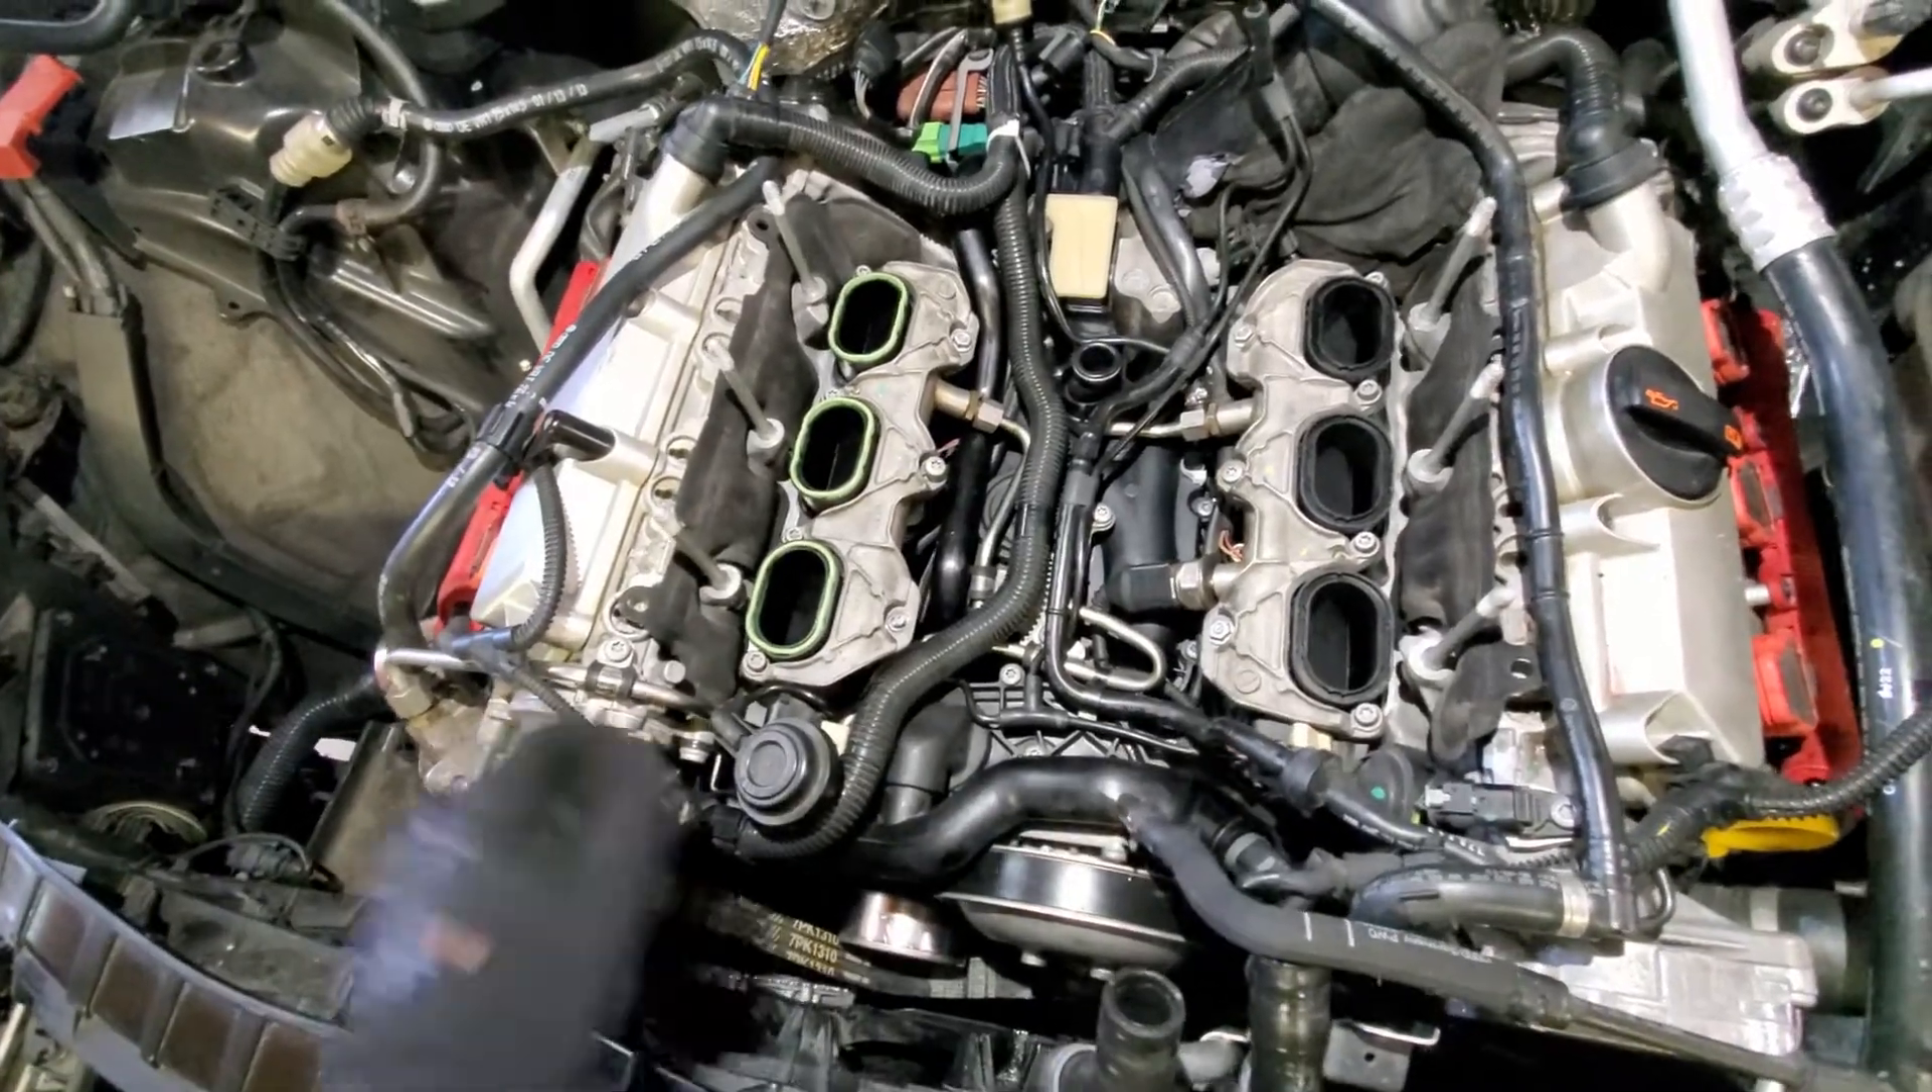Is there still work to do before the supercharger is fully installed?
Yes.